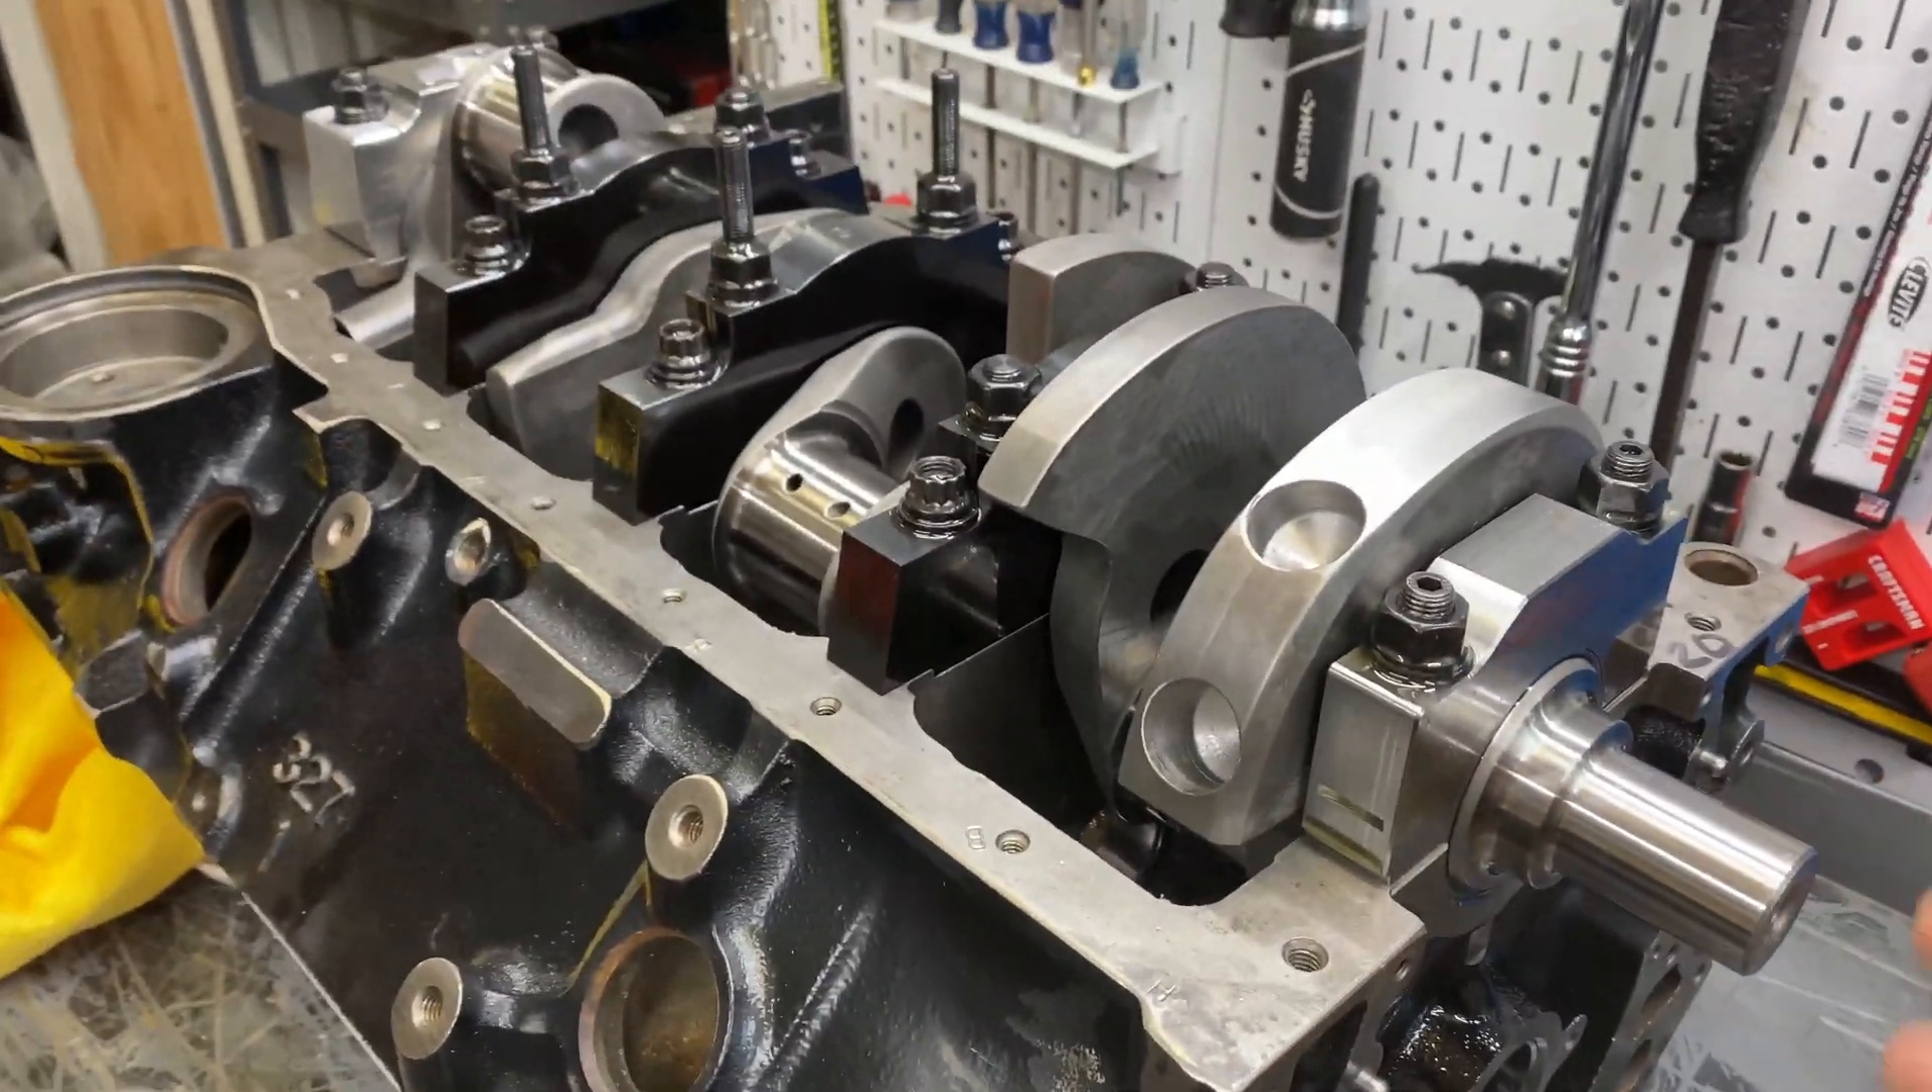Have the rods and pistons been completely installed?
No.